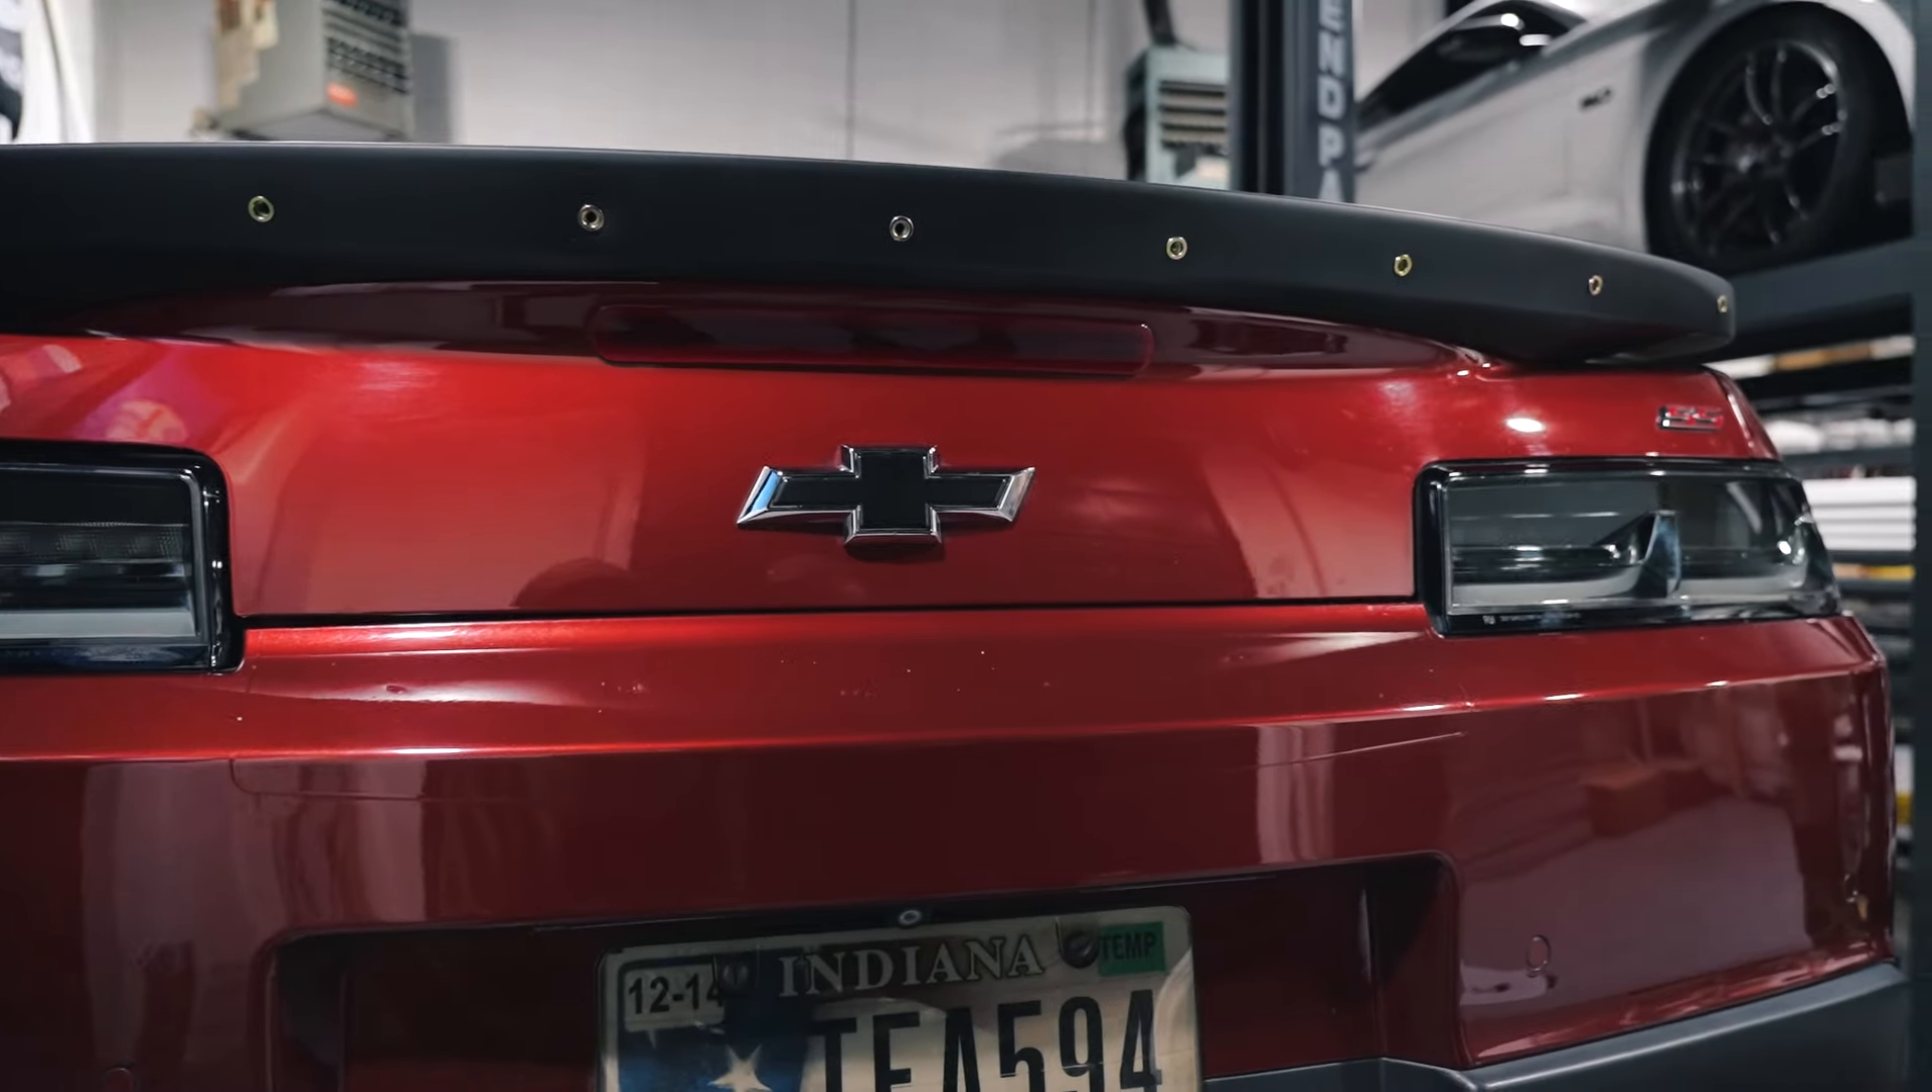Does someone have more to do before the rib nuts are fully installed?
No.